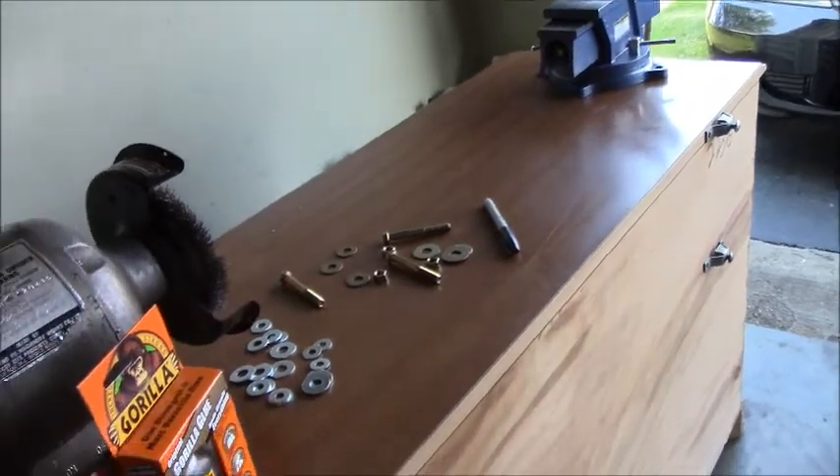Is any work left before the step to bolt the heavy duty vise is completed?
Yes.